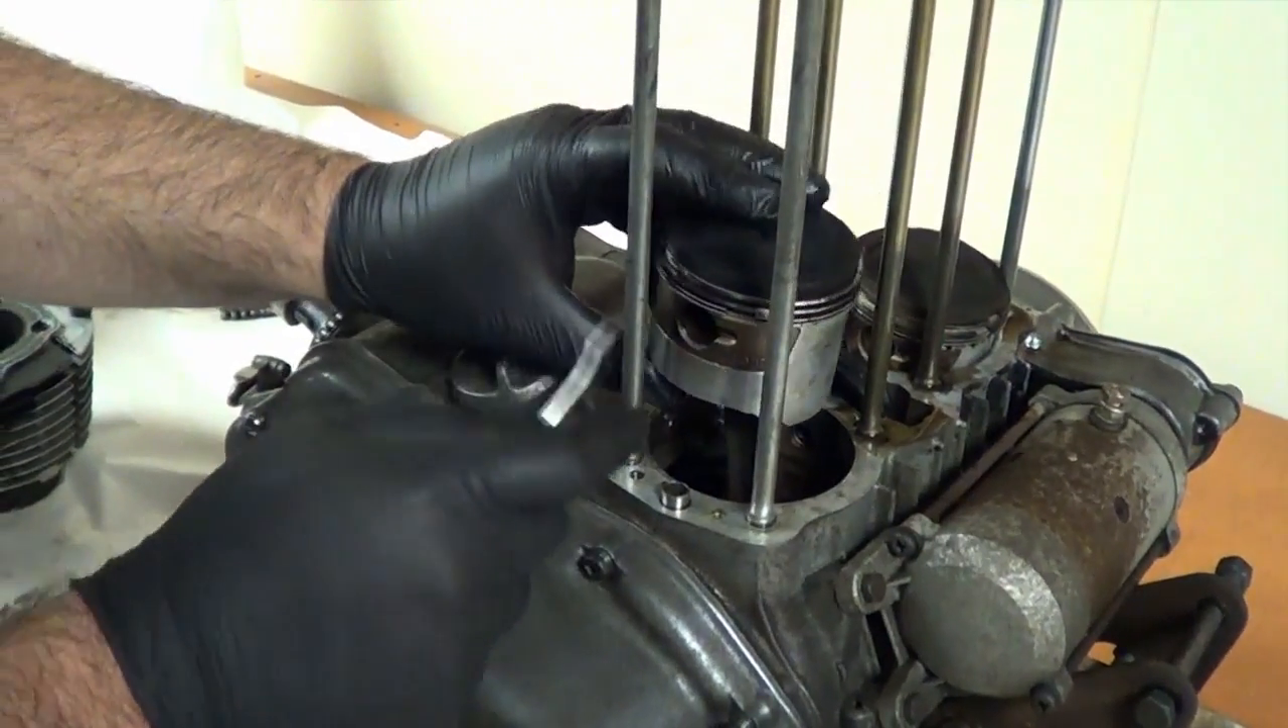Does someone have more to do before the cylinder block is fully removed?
No.